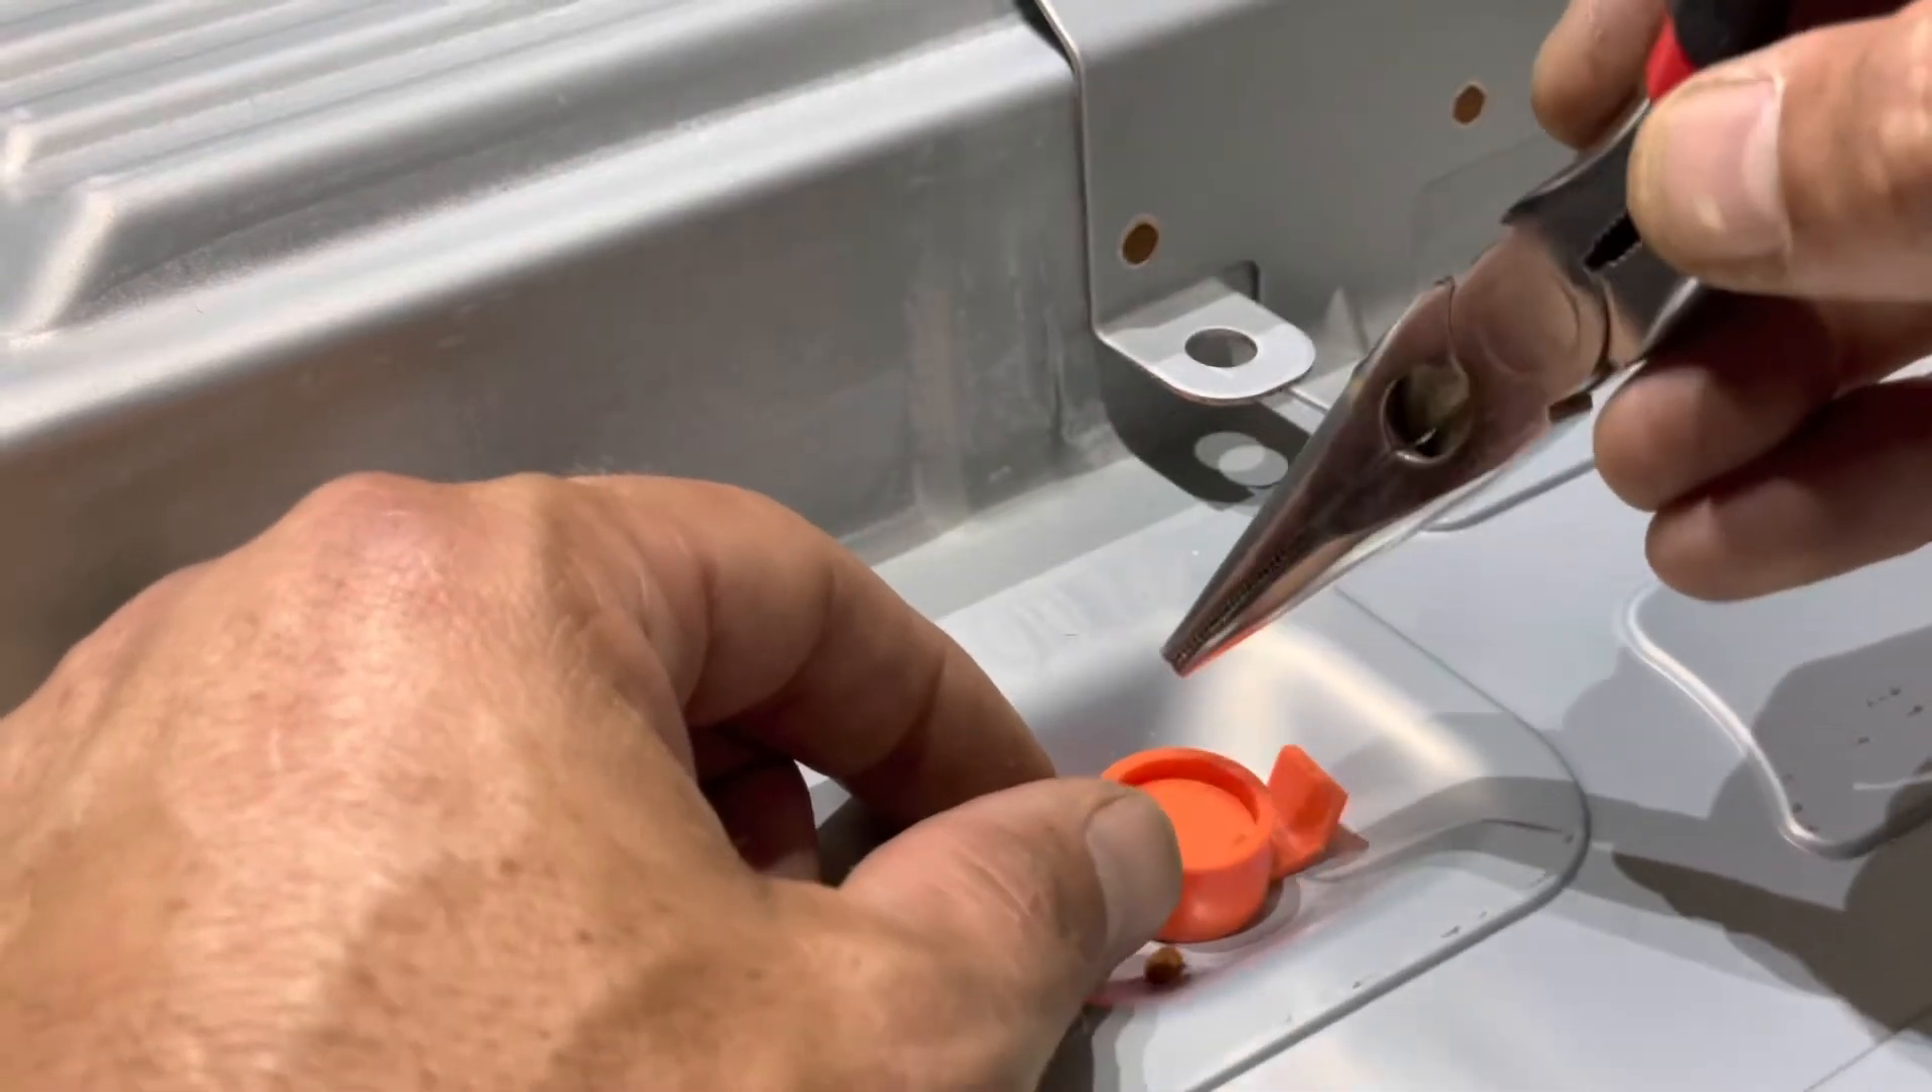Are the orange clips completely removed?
No.